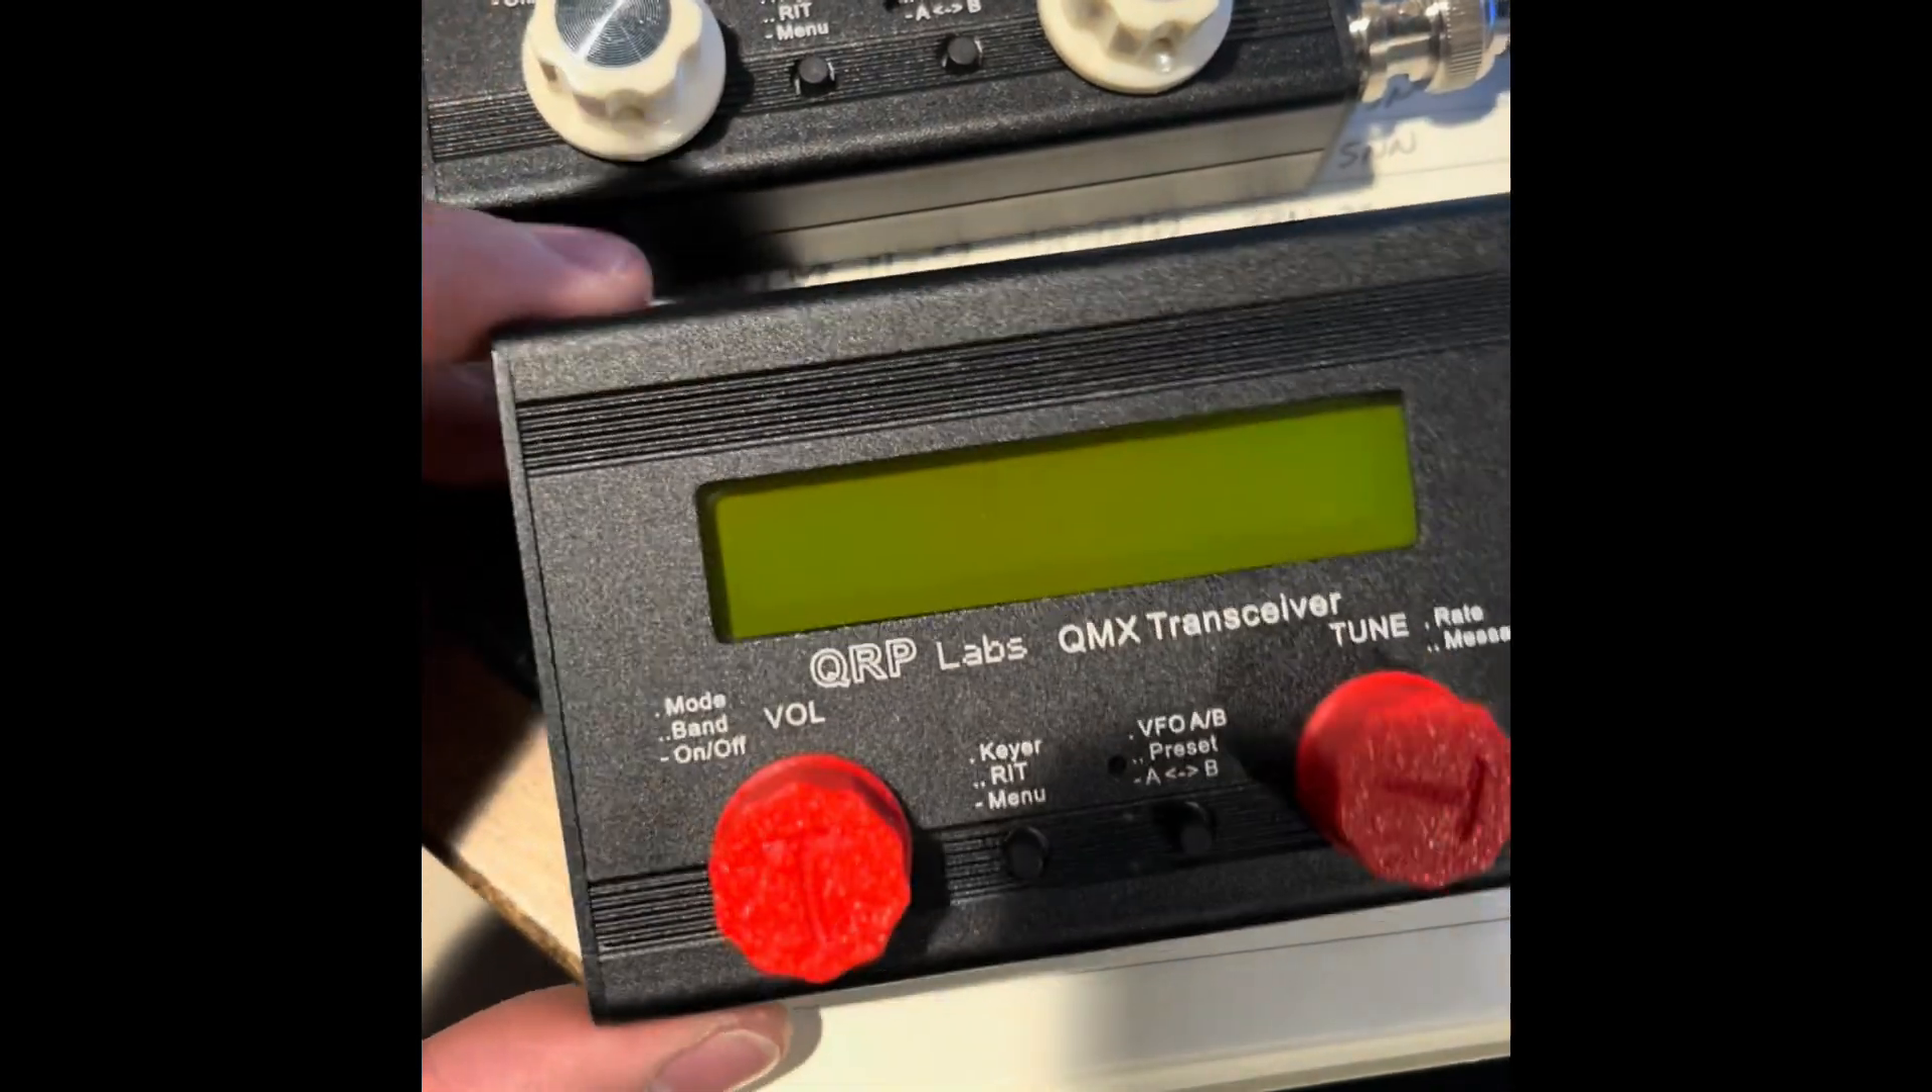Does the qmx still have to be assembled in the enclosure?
No.